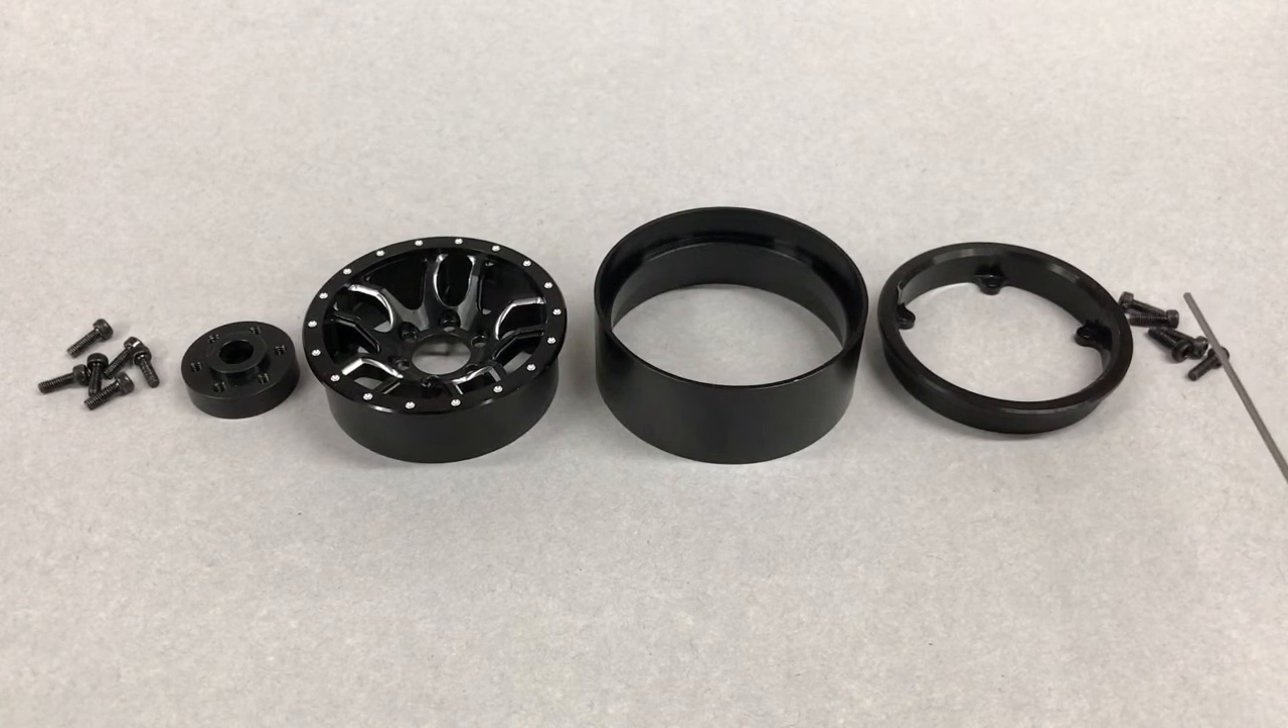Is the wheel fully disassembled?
Yes.